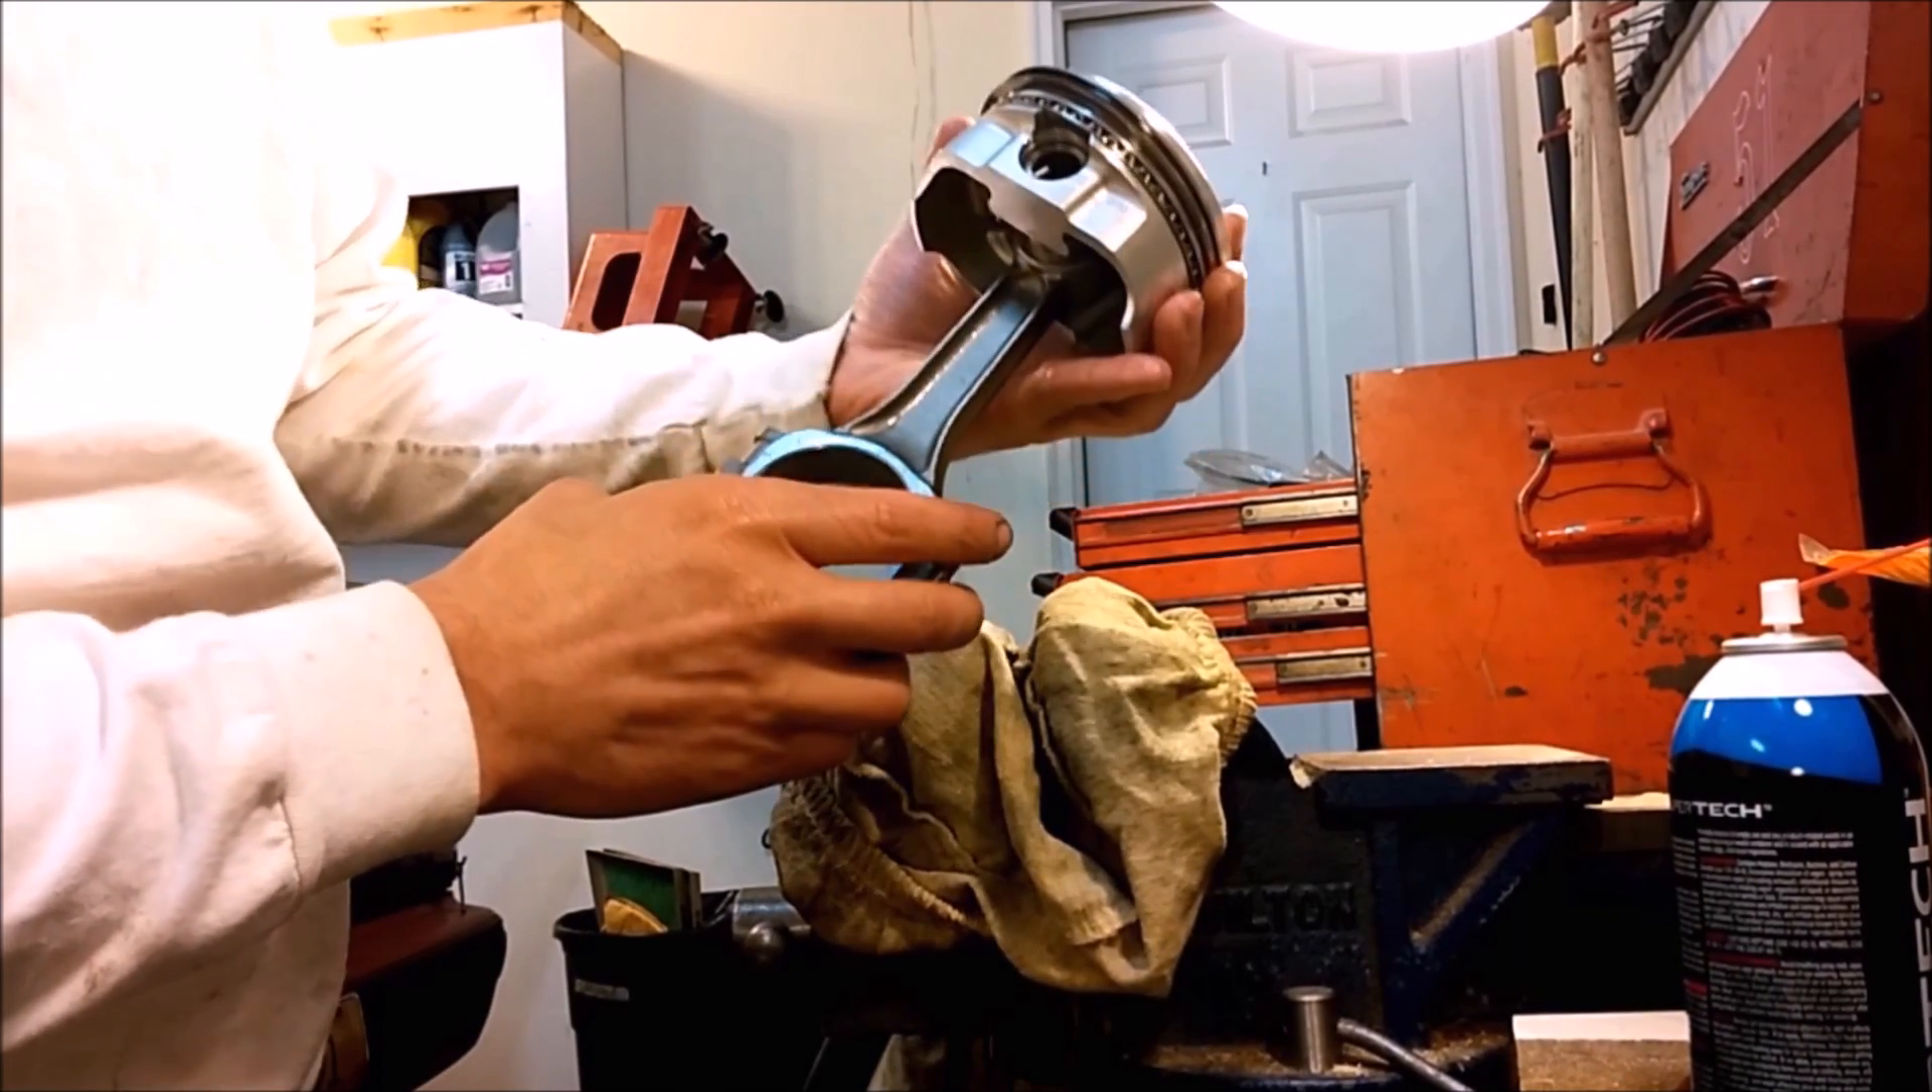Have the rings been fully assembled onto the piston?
Yes.